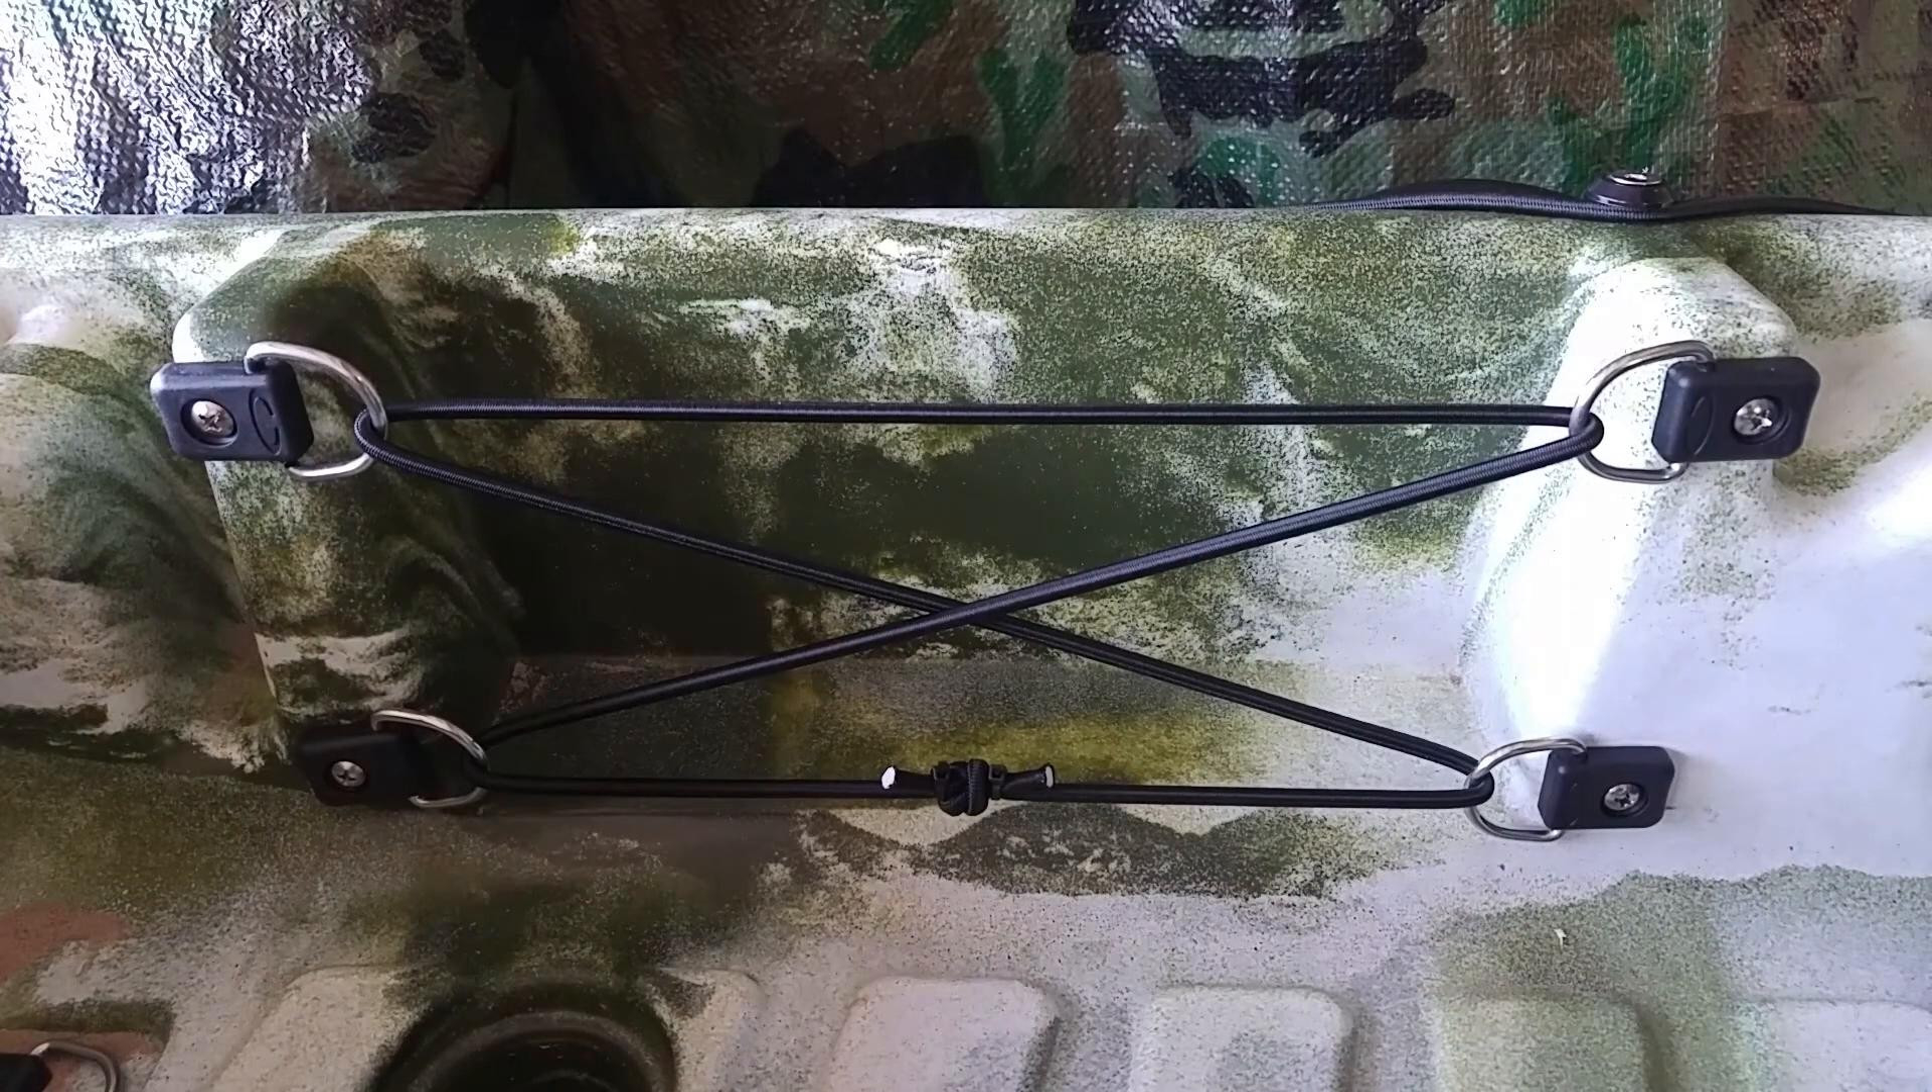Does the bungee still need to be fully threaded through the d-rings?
No.